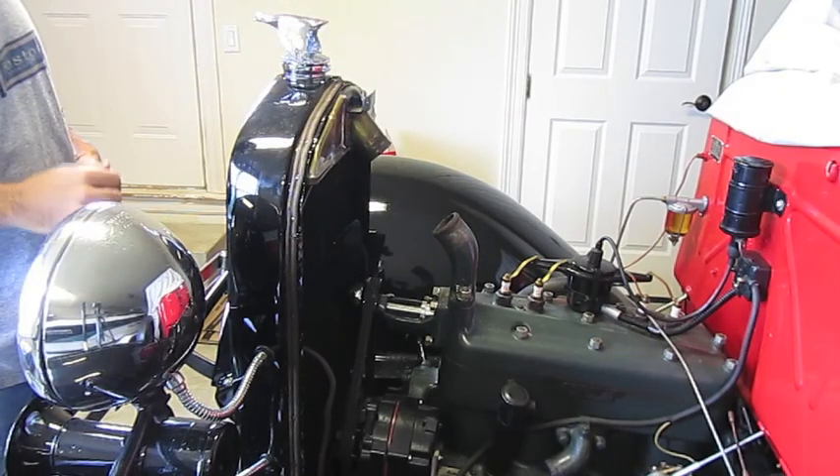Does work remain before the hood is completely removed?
No.